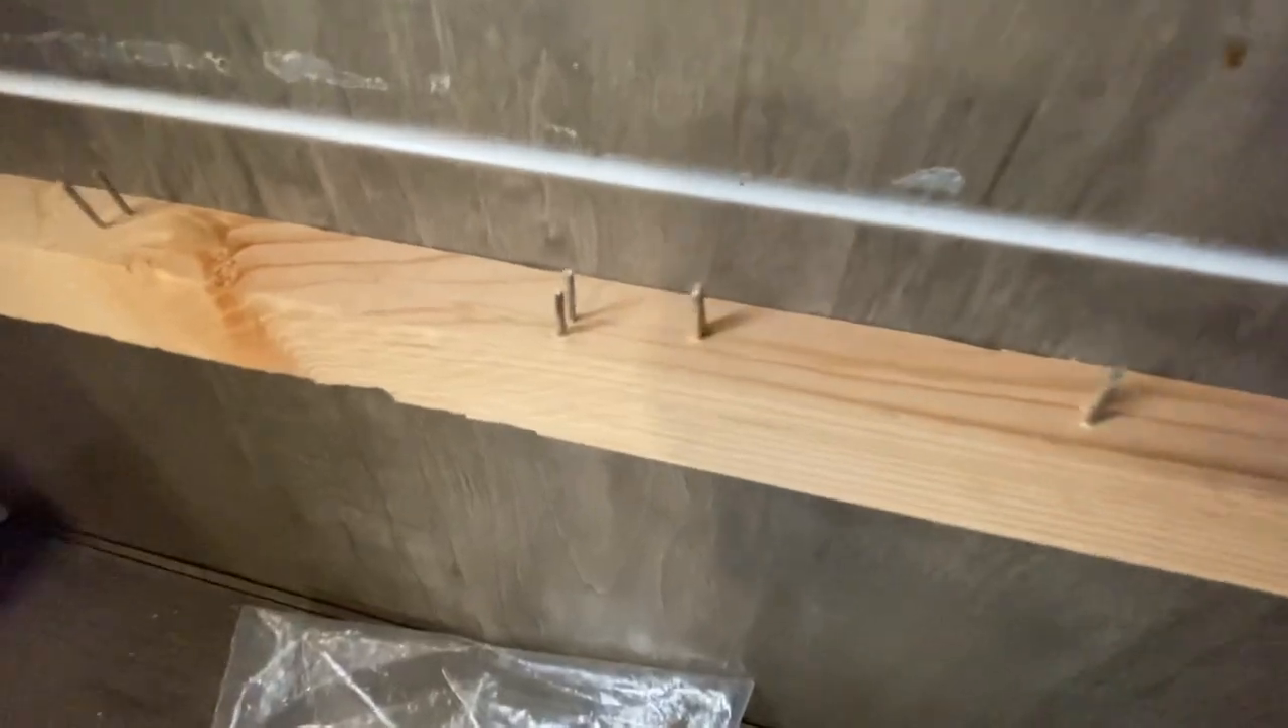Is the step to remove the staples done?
No.